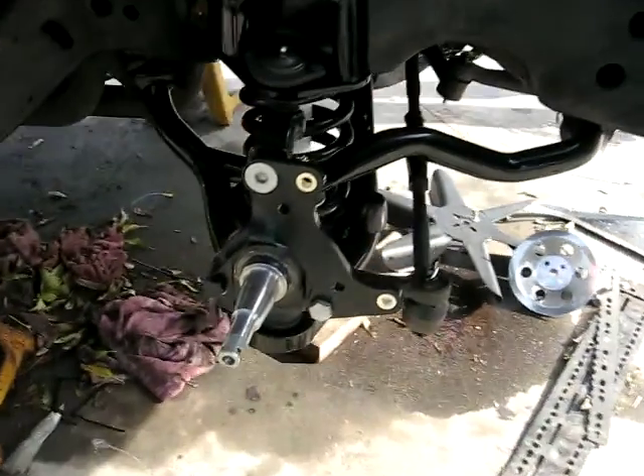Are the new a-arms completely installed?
Yes.